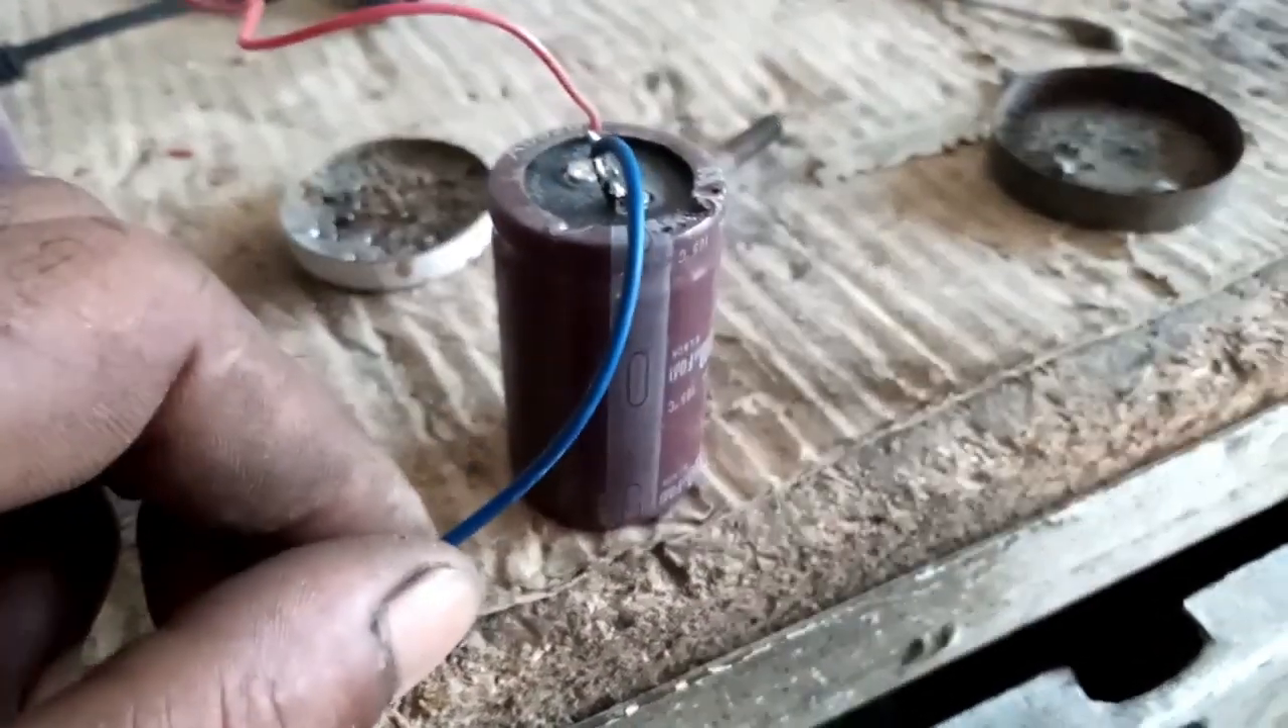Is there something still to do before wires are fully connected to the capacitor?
No.